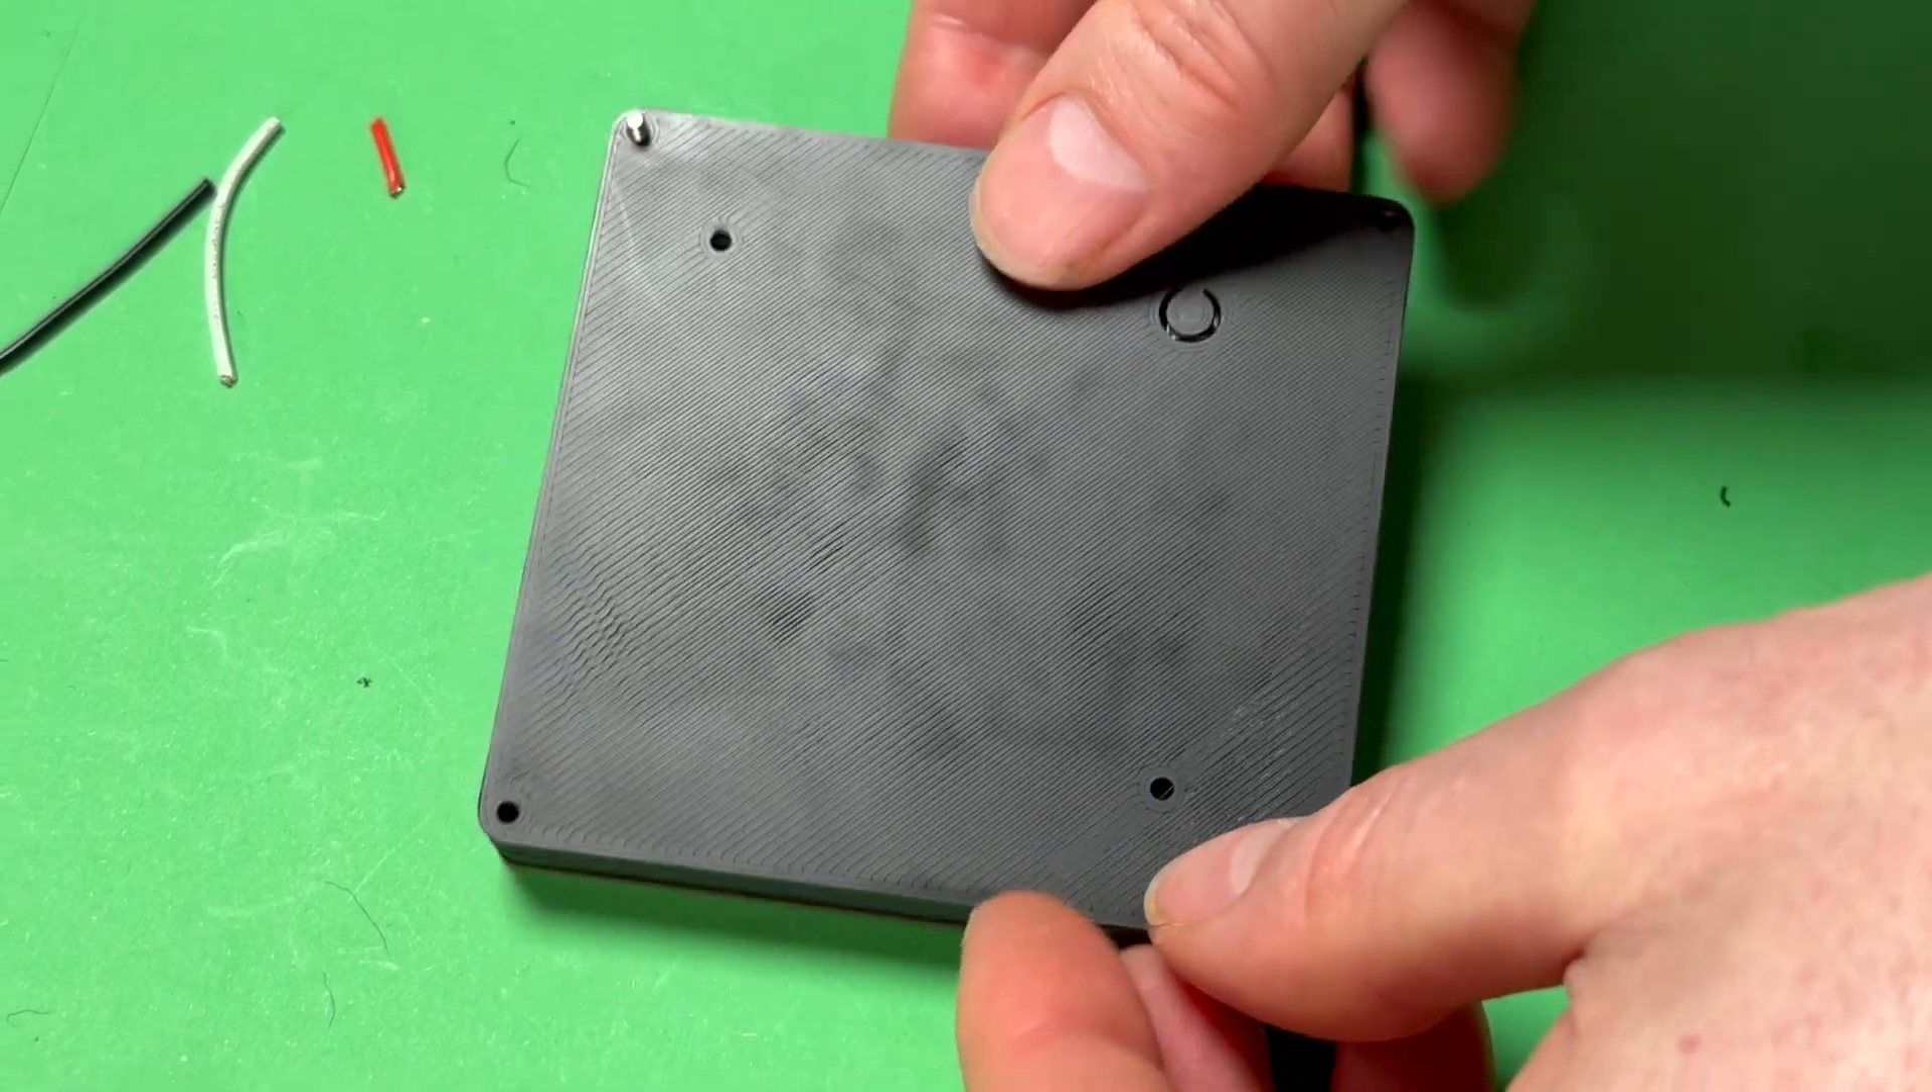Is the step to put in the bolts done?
No.